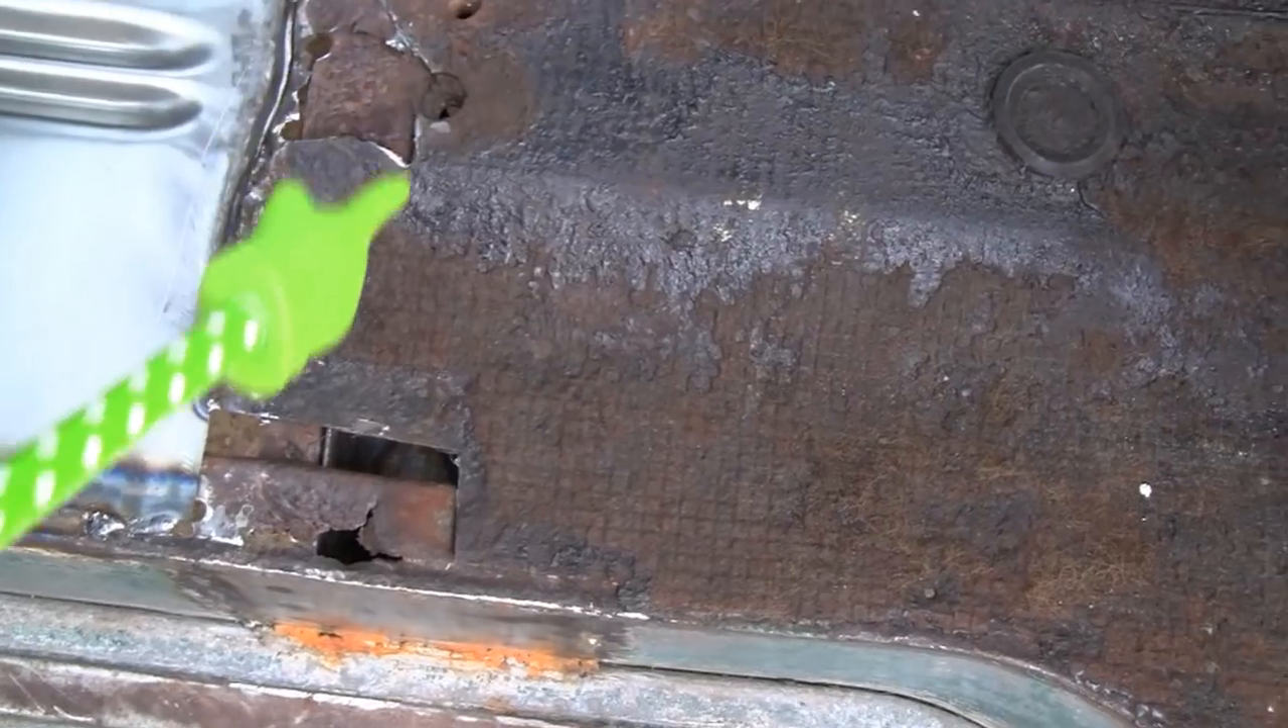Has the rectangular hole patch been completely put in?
No.